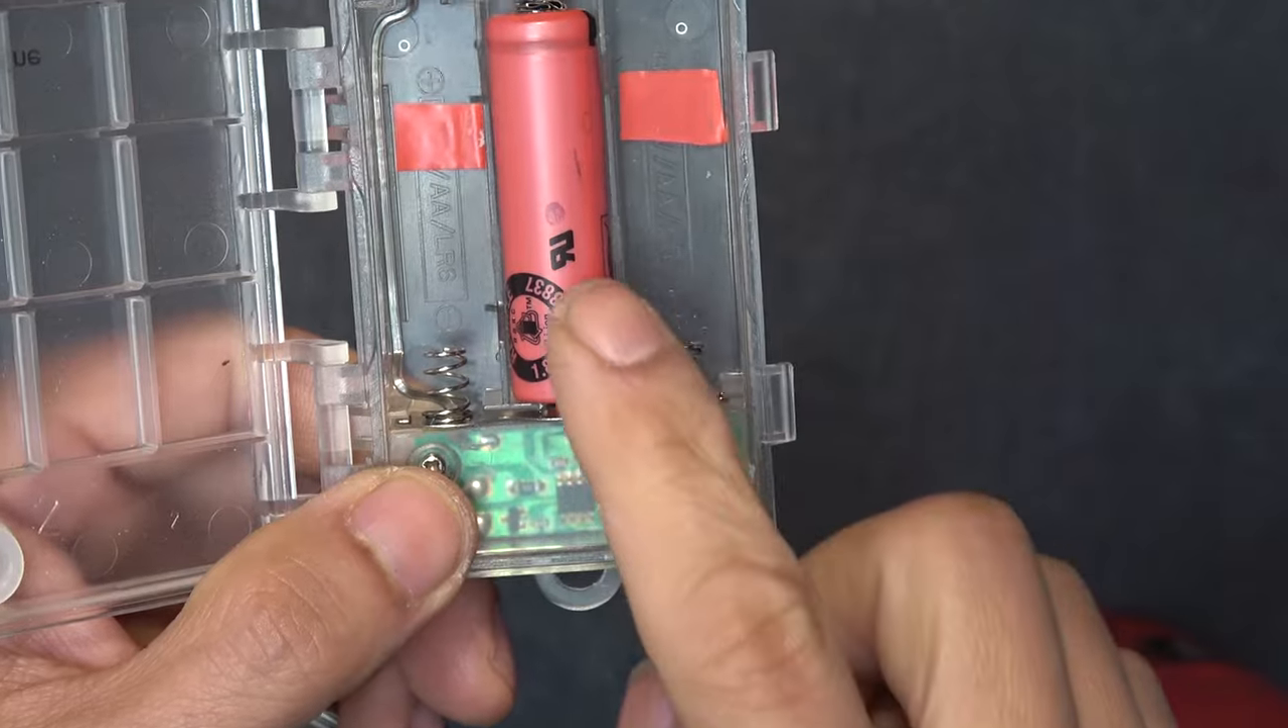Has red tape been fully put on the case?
Yes.